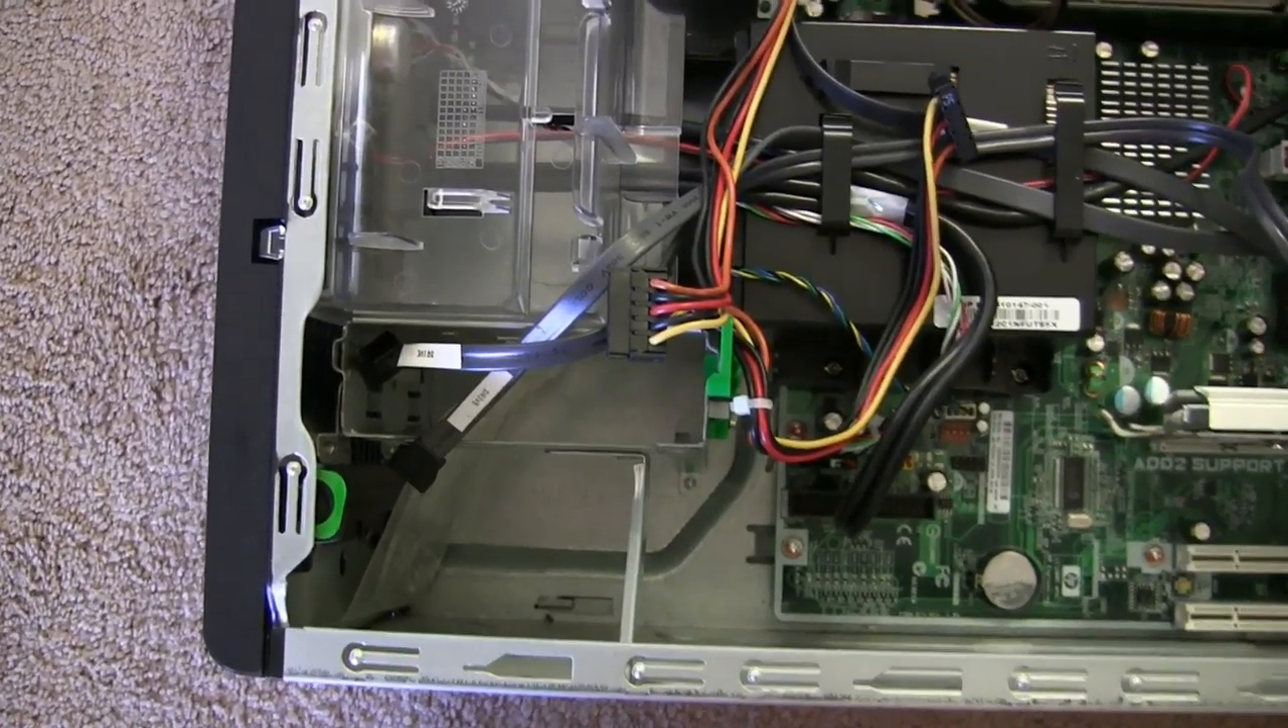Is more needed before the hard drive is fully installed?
Yes.